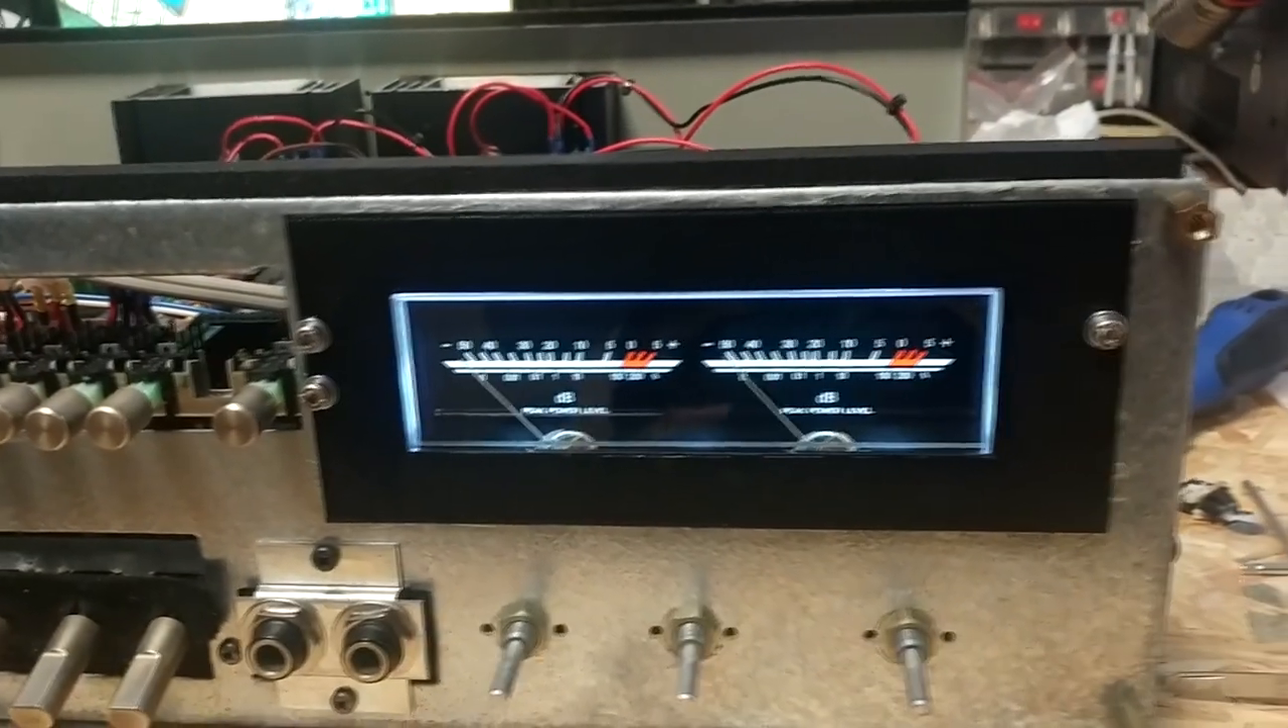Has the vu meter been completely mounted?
Yes.